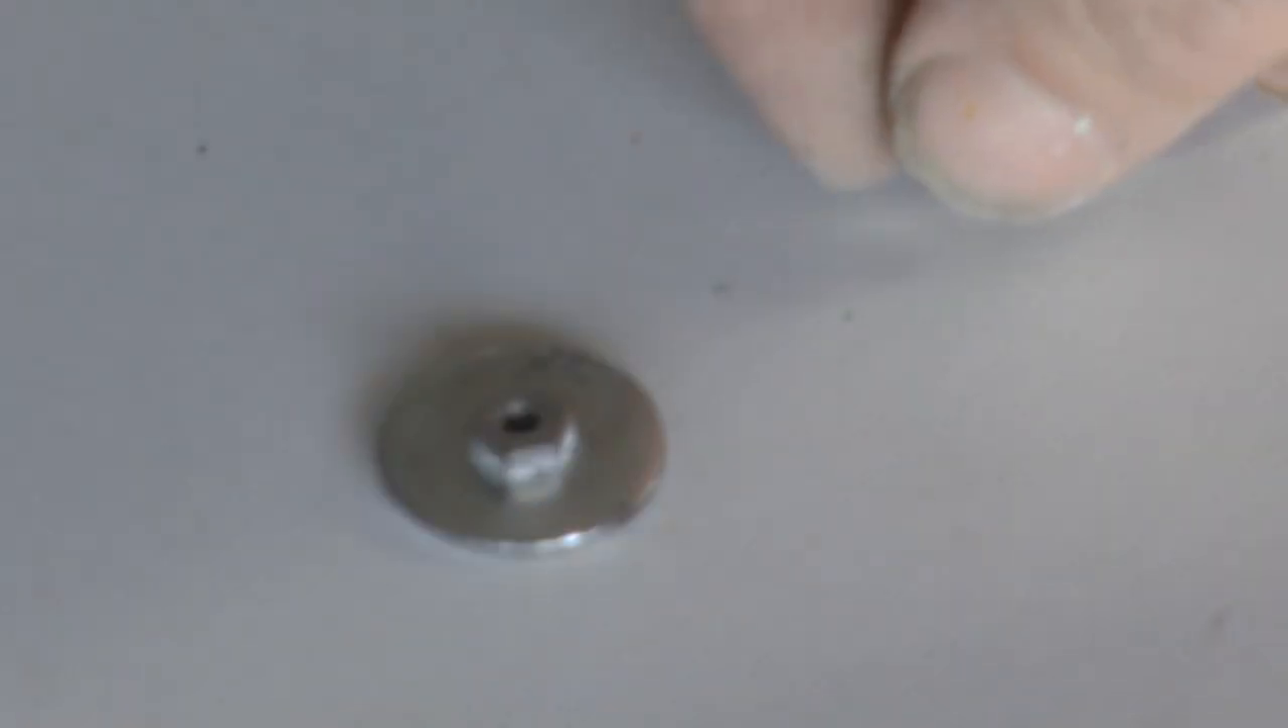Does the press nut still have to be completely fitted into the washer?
No.